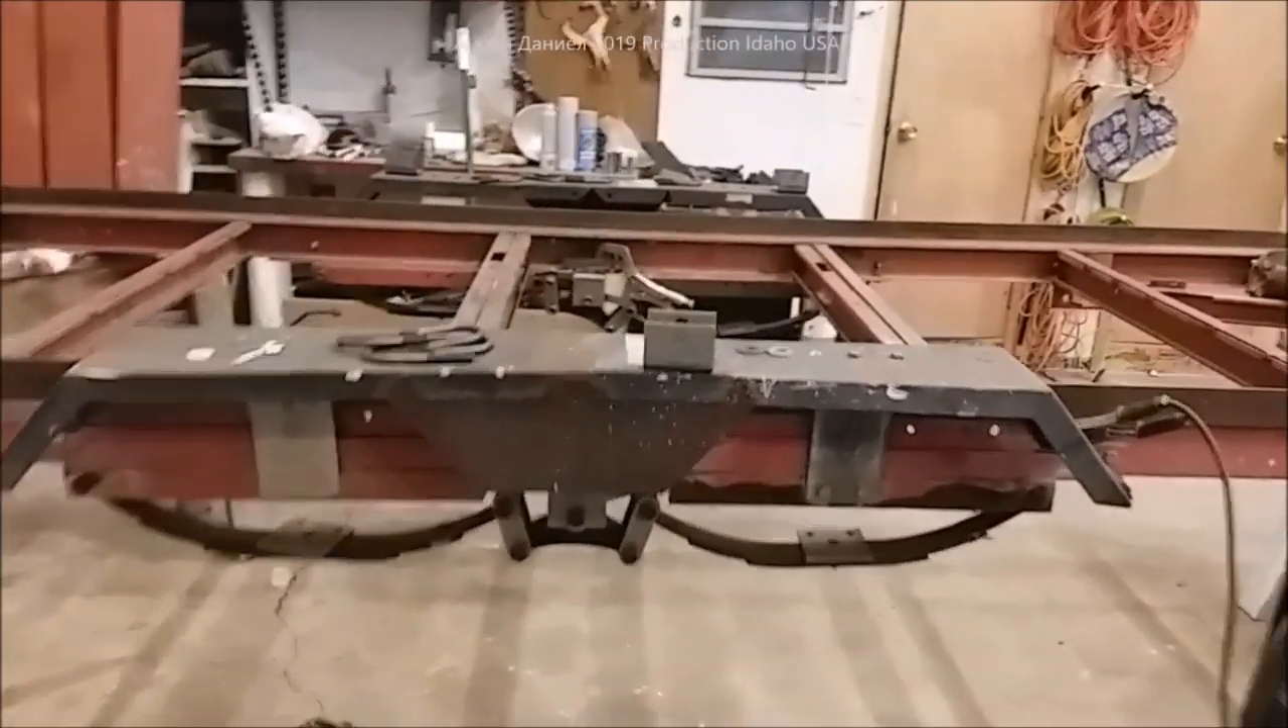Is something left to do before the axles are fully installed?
Yes.